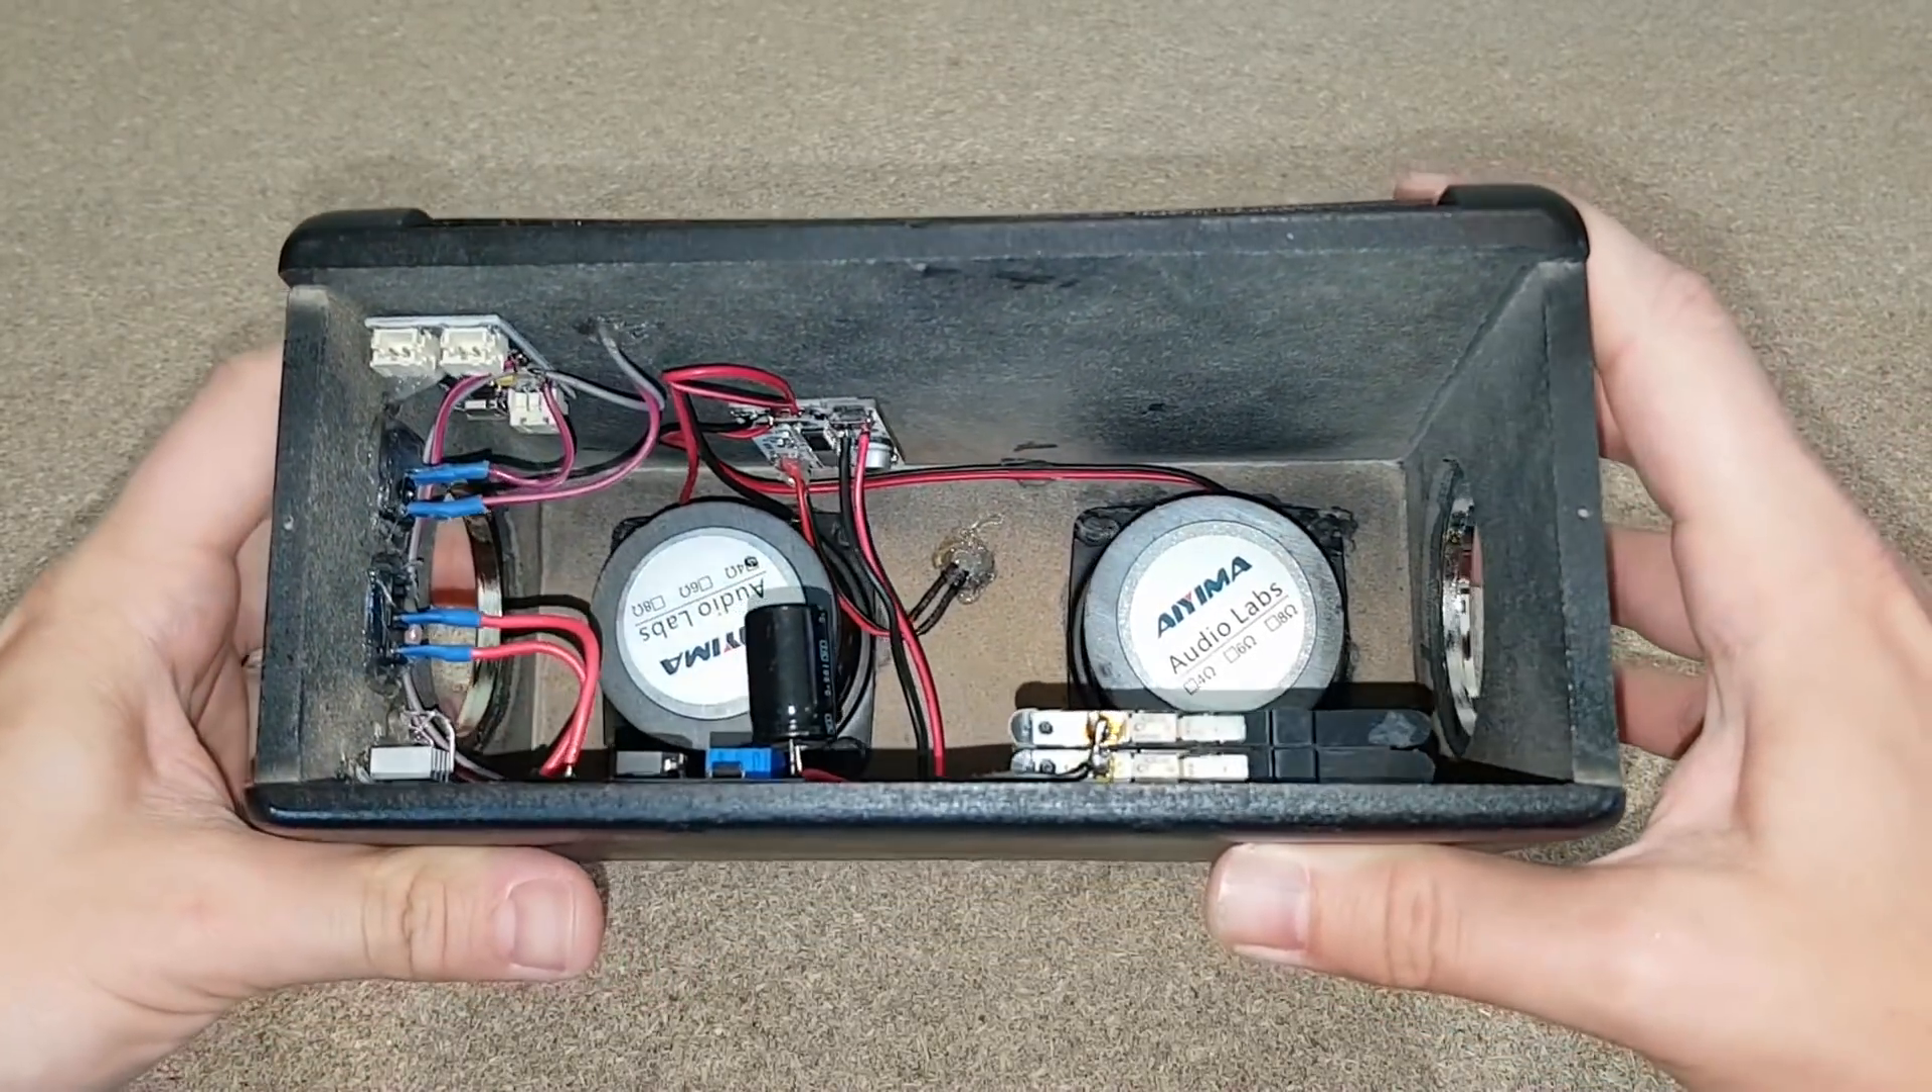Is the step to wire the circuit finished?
Yes.